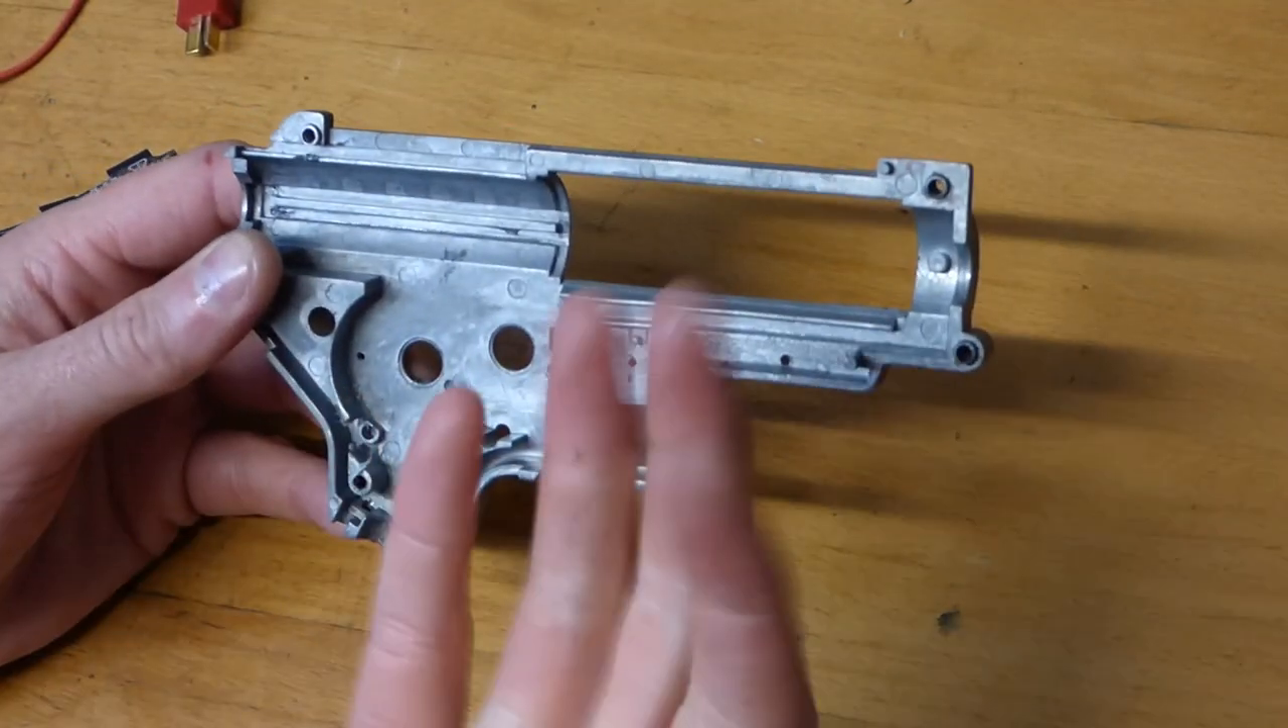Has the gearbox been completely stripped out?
Yes.